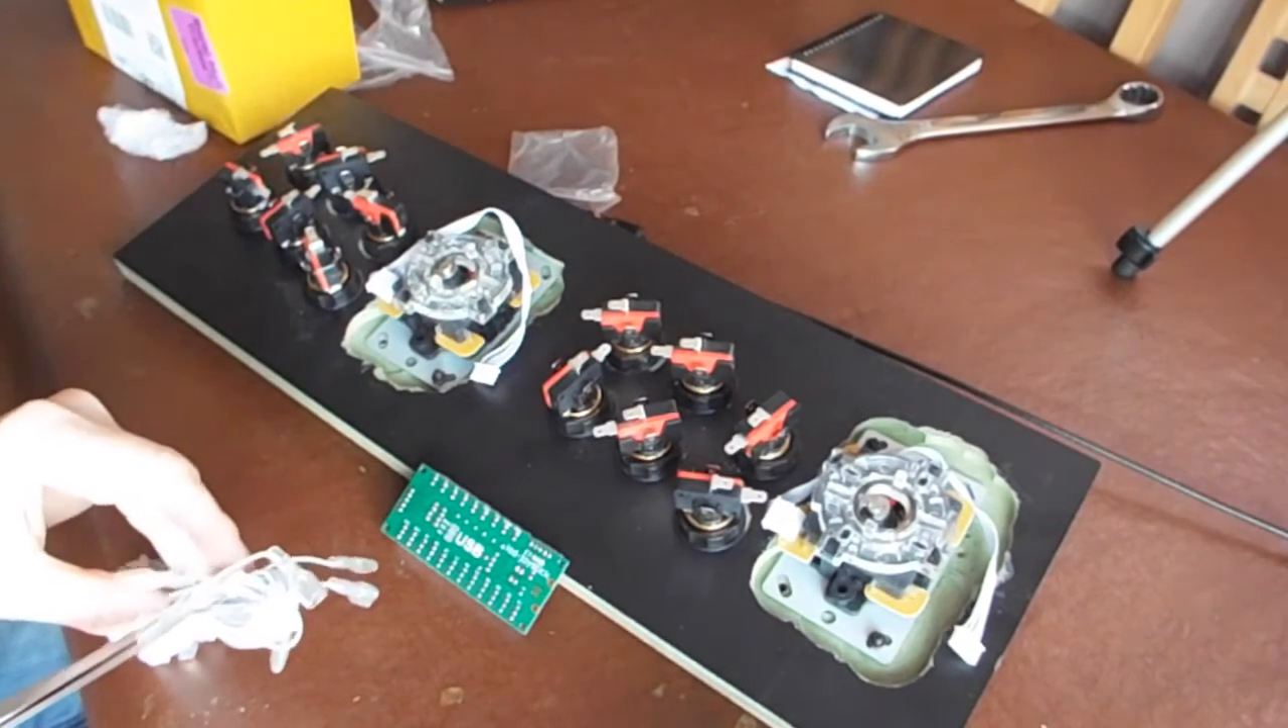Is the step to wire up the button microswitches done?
No.